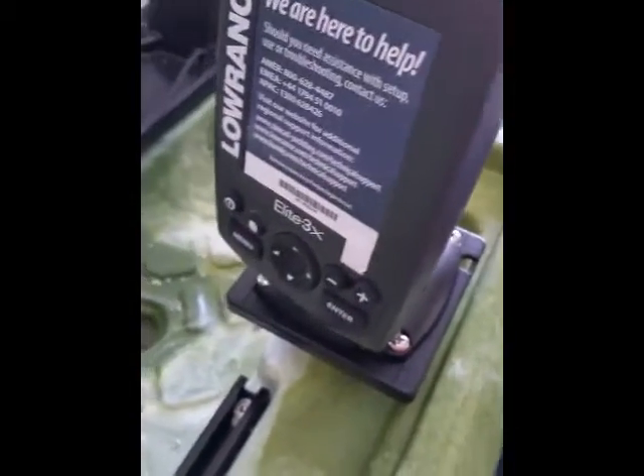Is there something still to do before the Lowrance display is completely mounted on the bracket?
No.